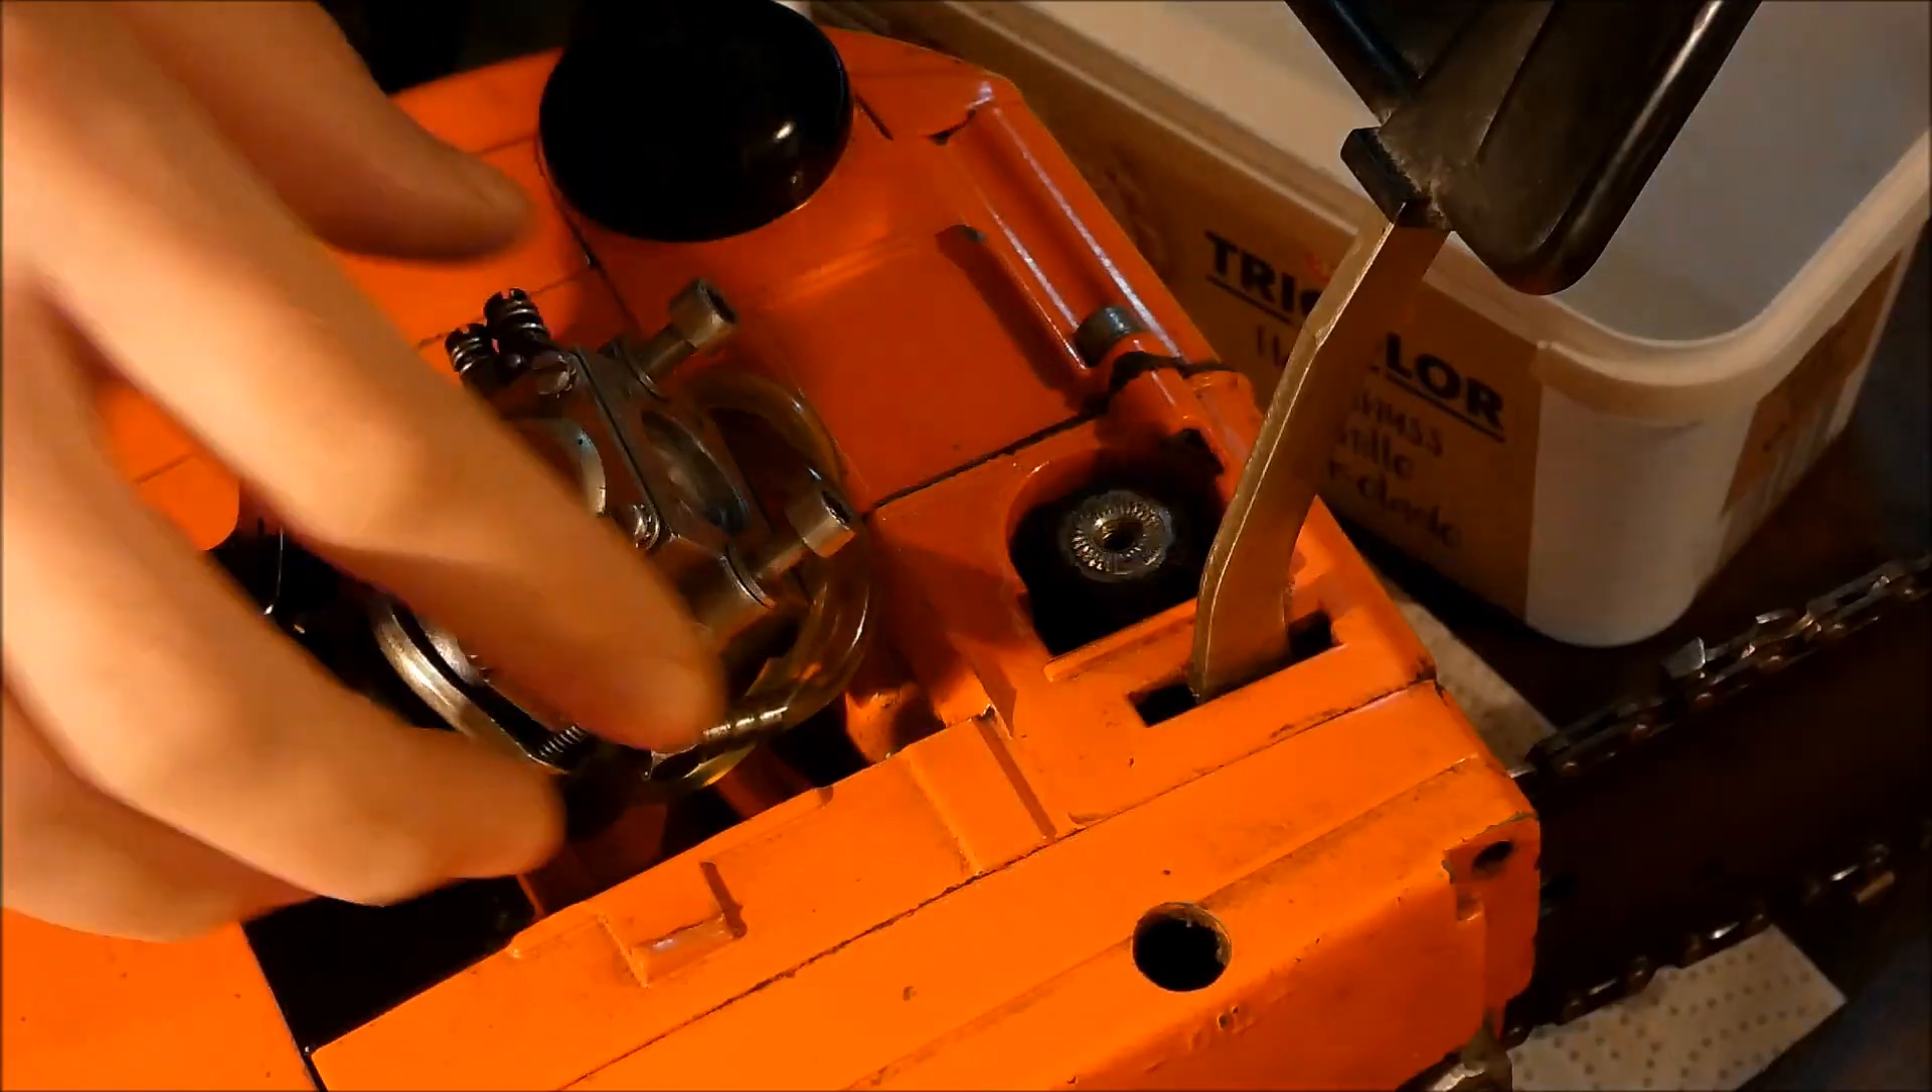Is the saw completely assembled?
No.